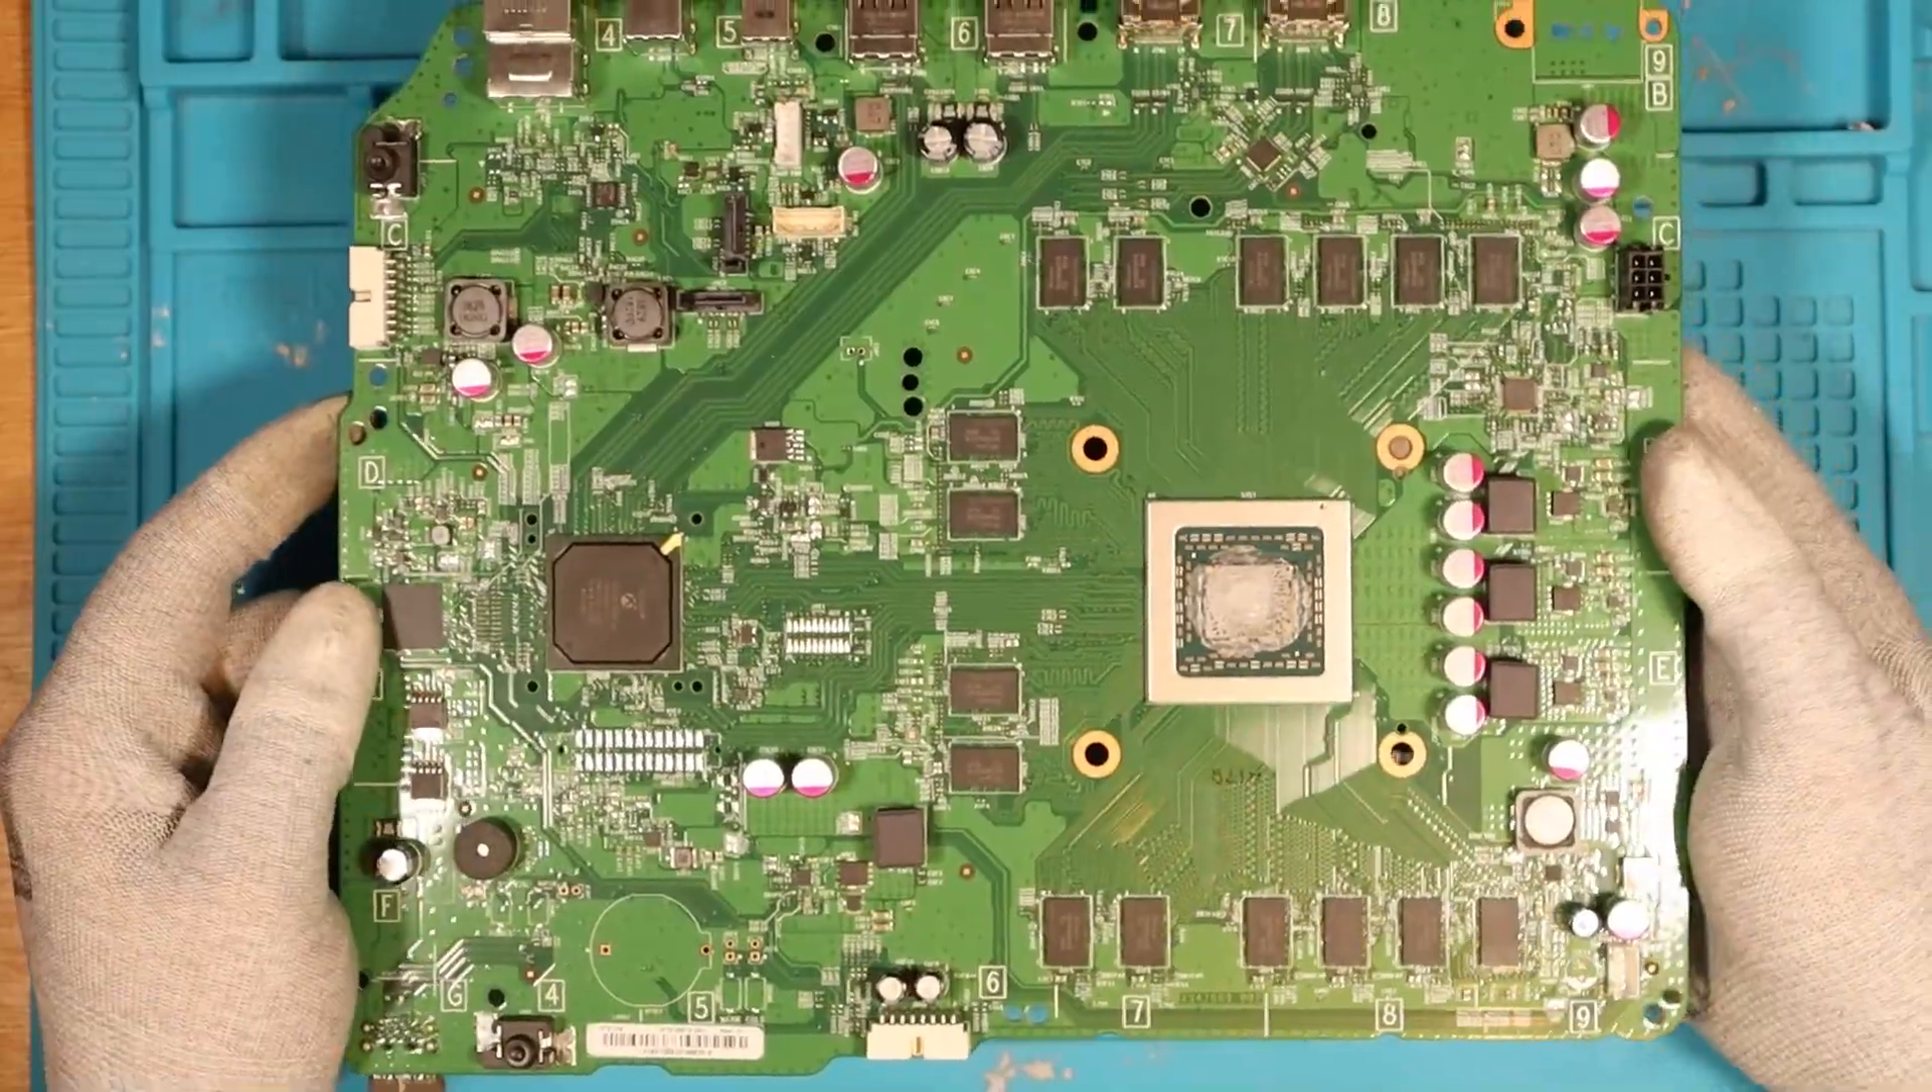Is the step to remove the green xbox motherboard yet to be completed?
No.